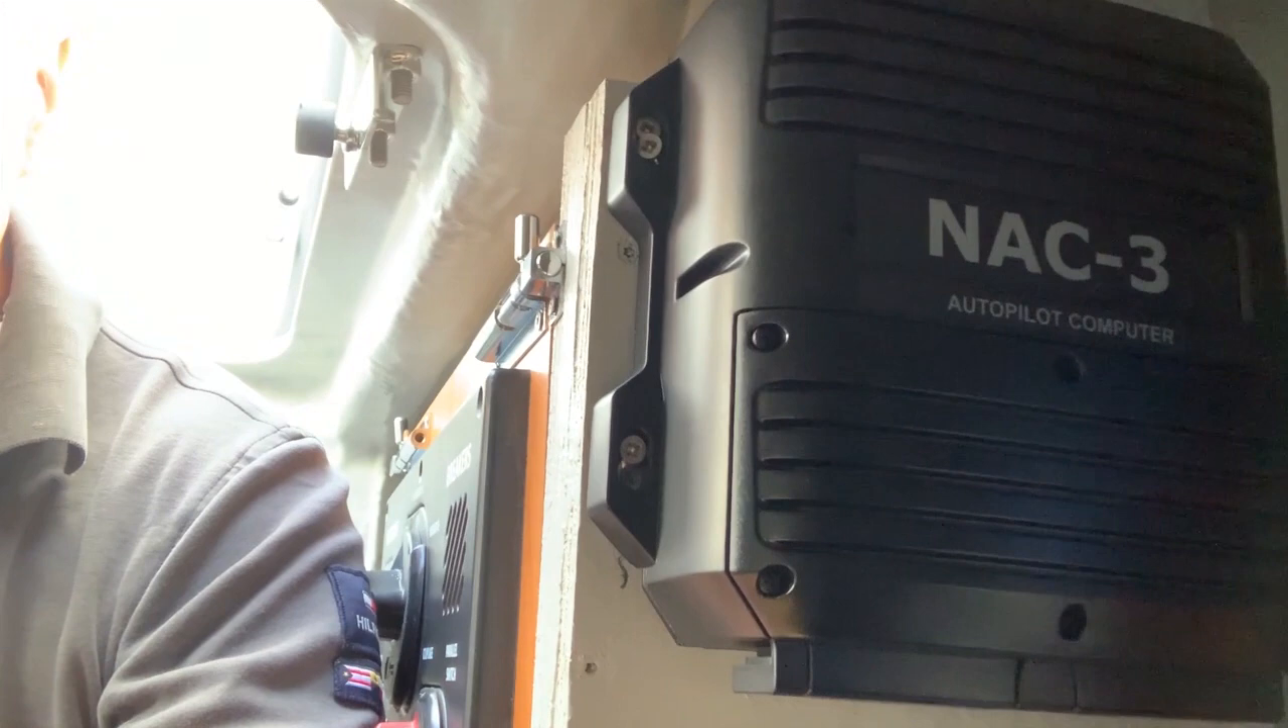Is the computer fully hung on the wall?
Yes.